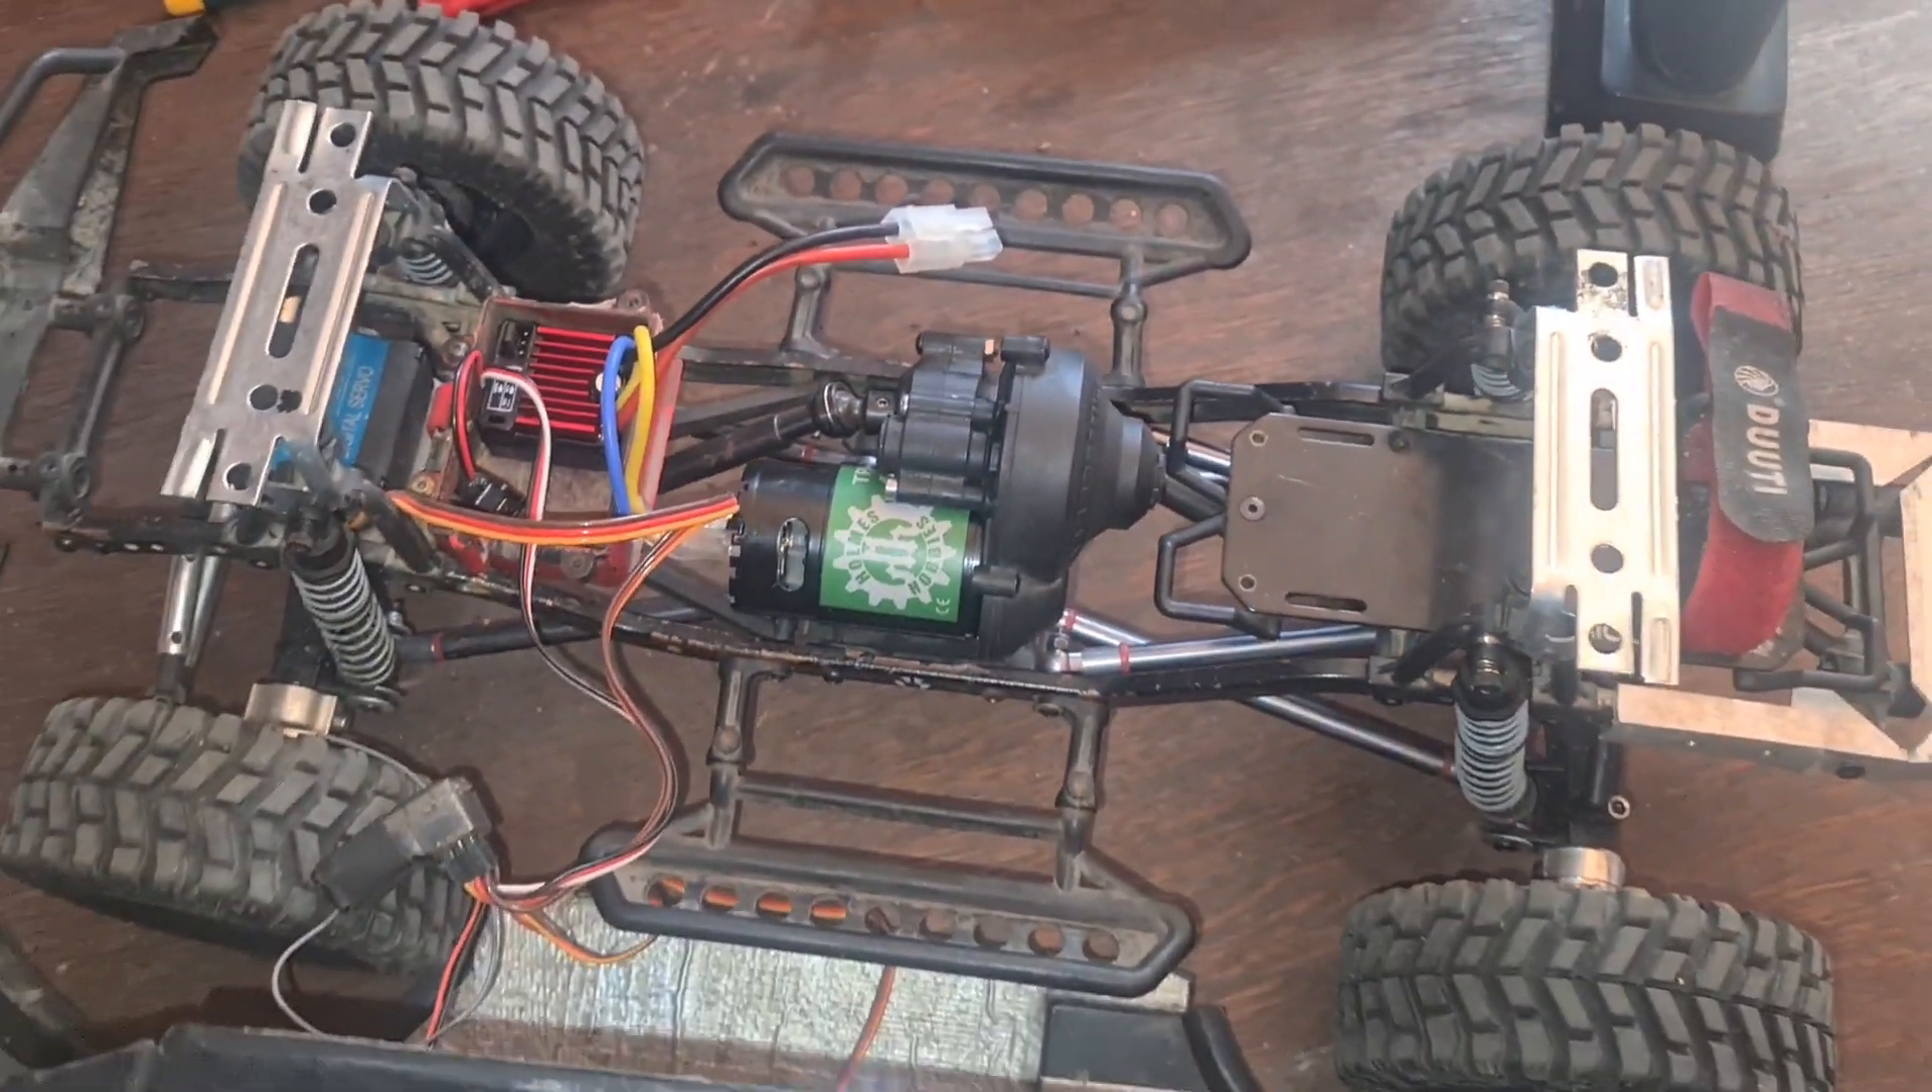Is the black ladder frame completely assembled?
Yes.